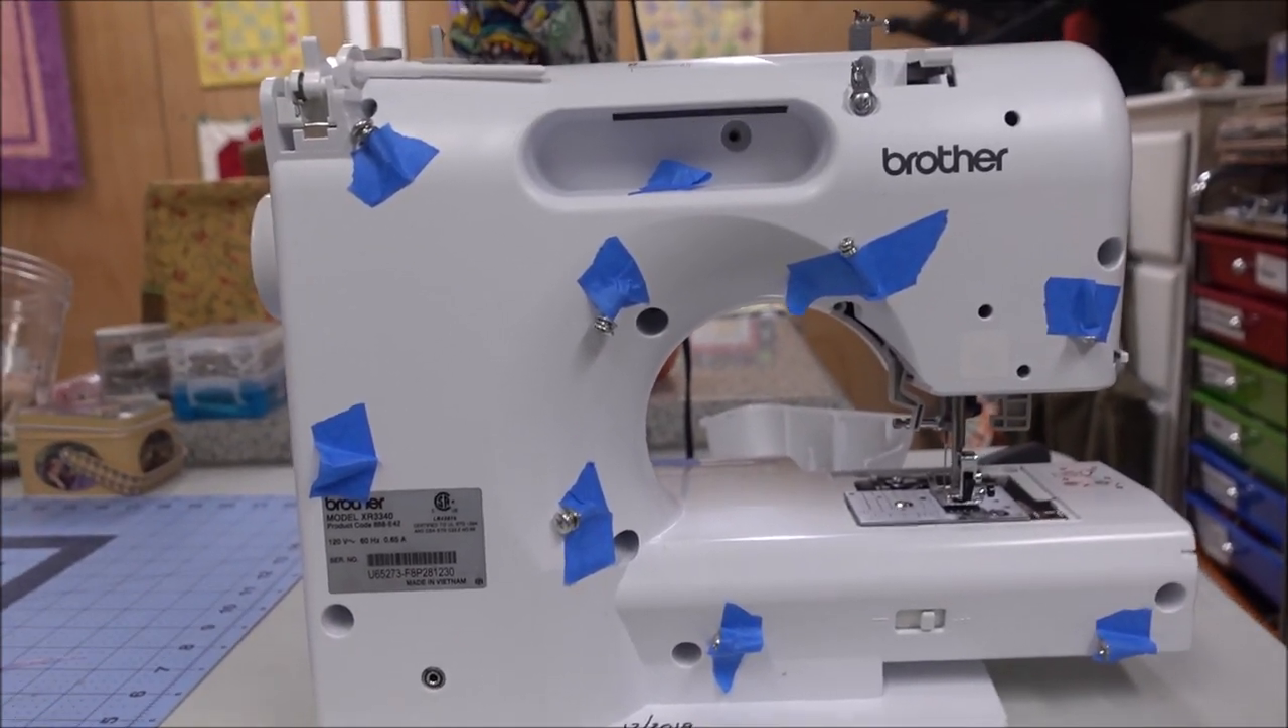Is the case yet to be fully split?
Yes.